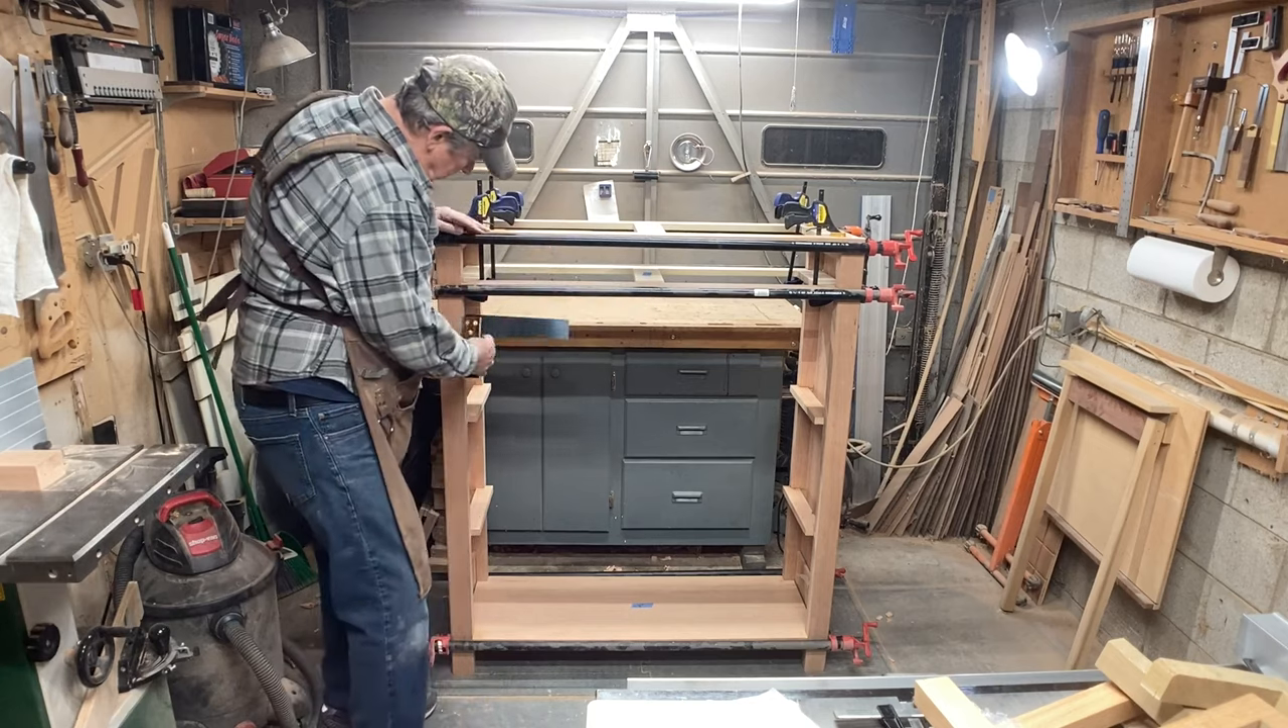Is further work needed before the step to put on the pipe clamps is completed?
No.